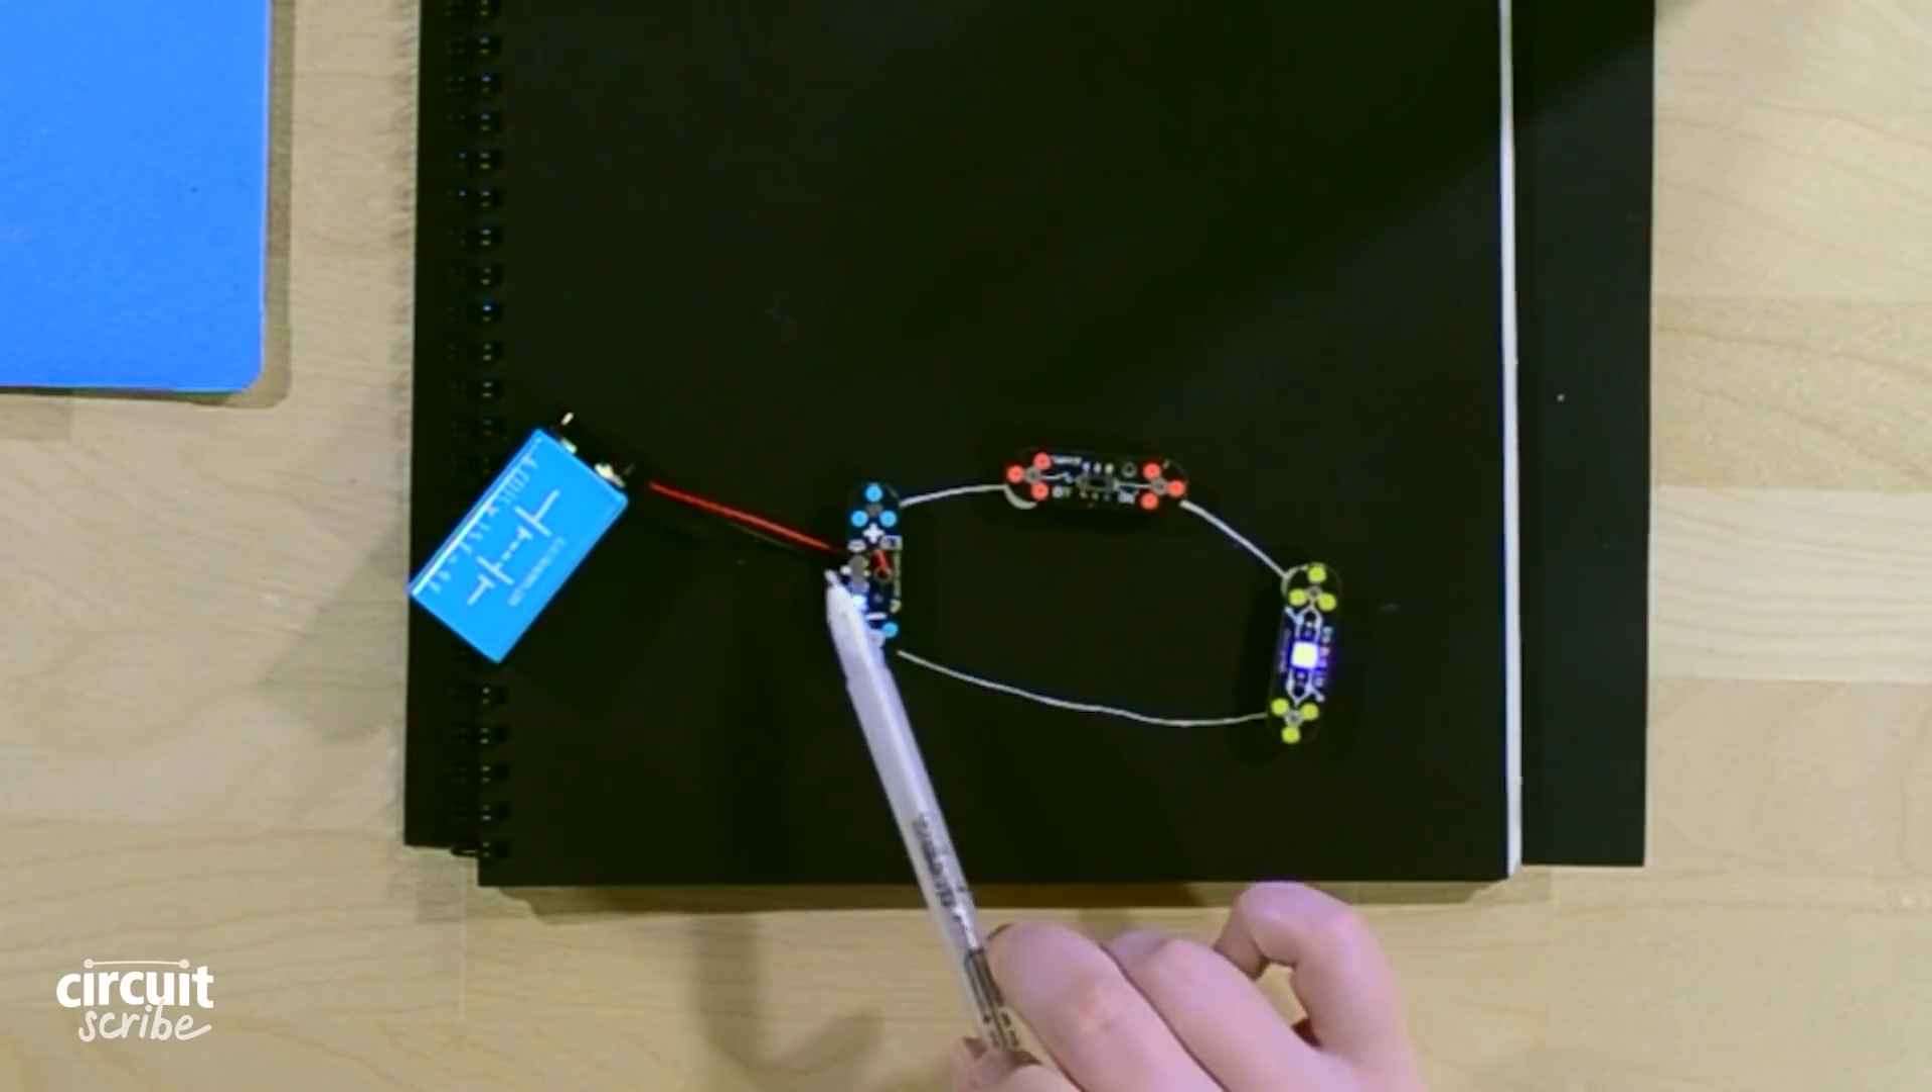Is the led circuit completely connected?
Yes.